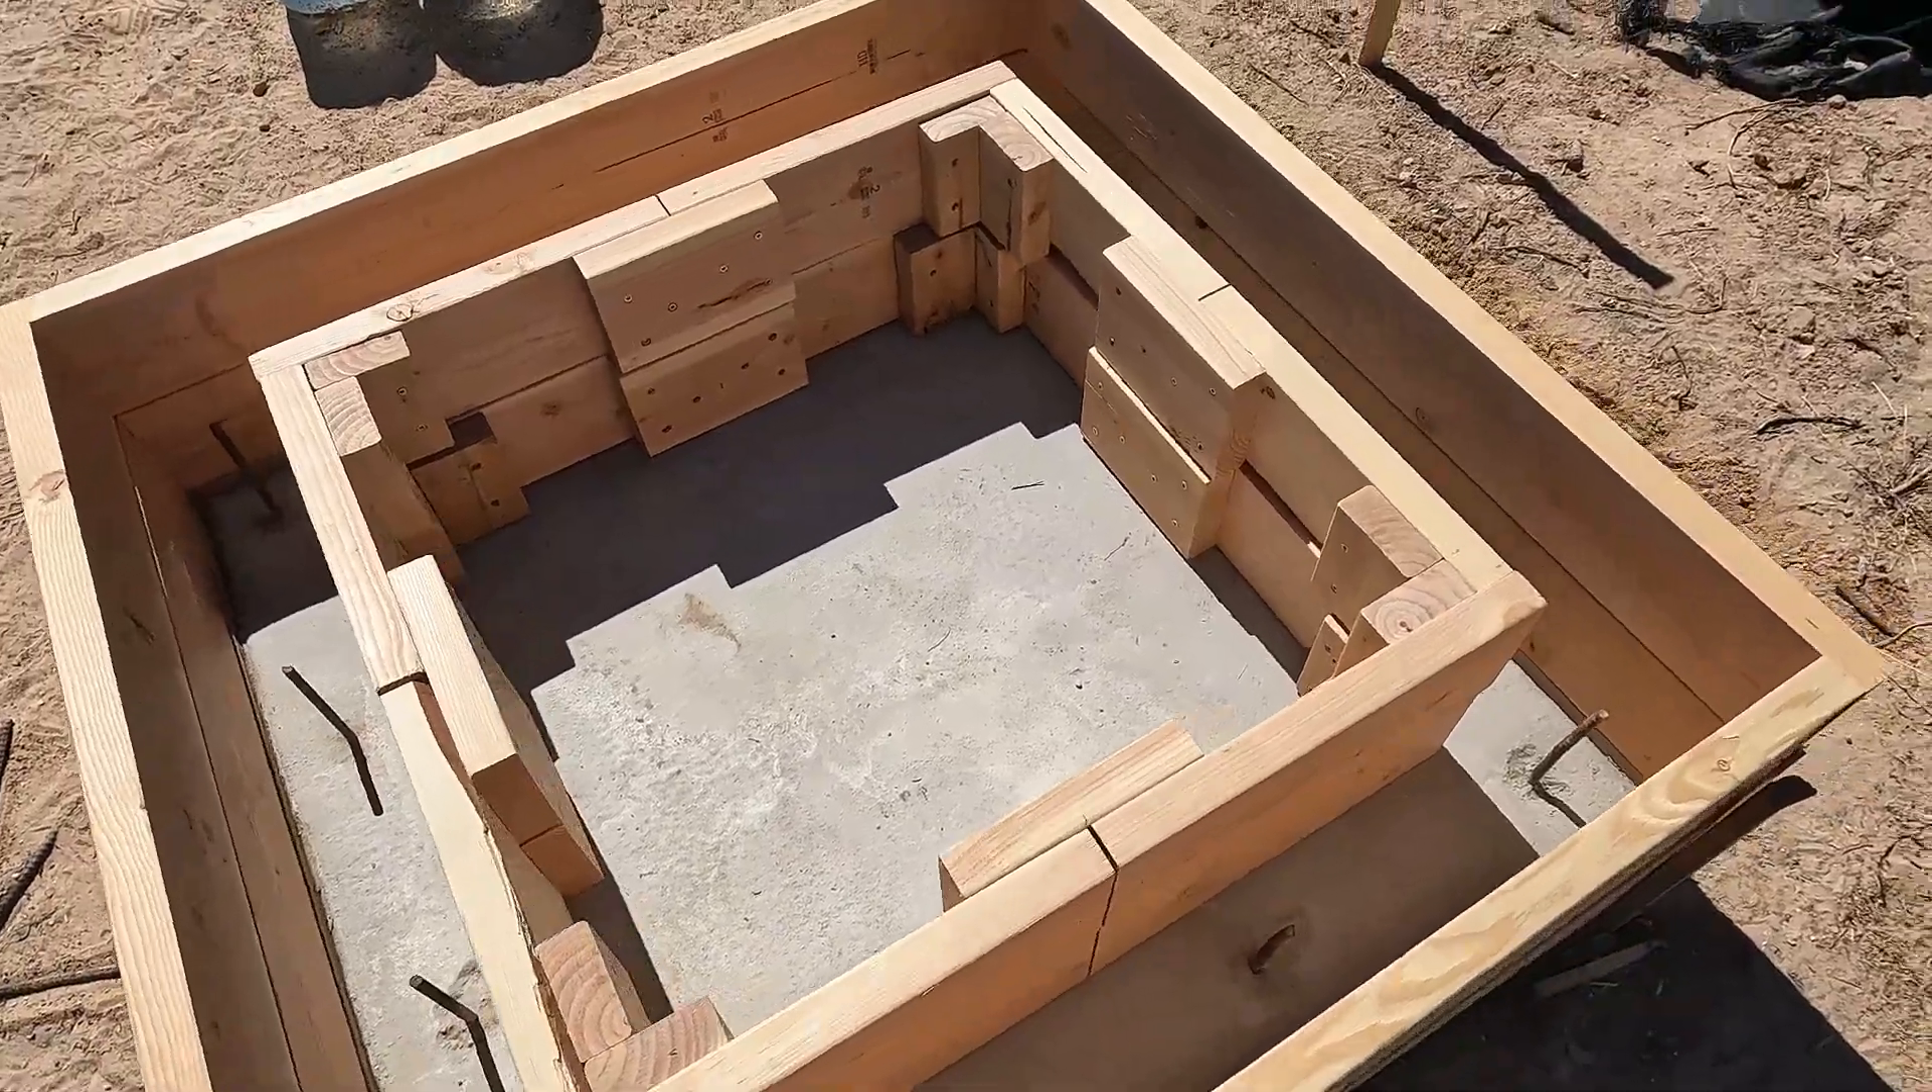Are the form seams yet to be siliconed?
Yes.